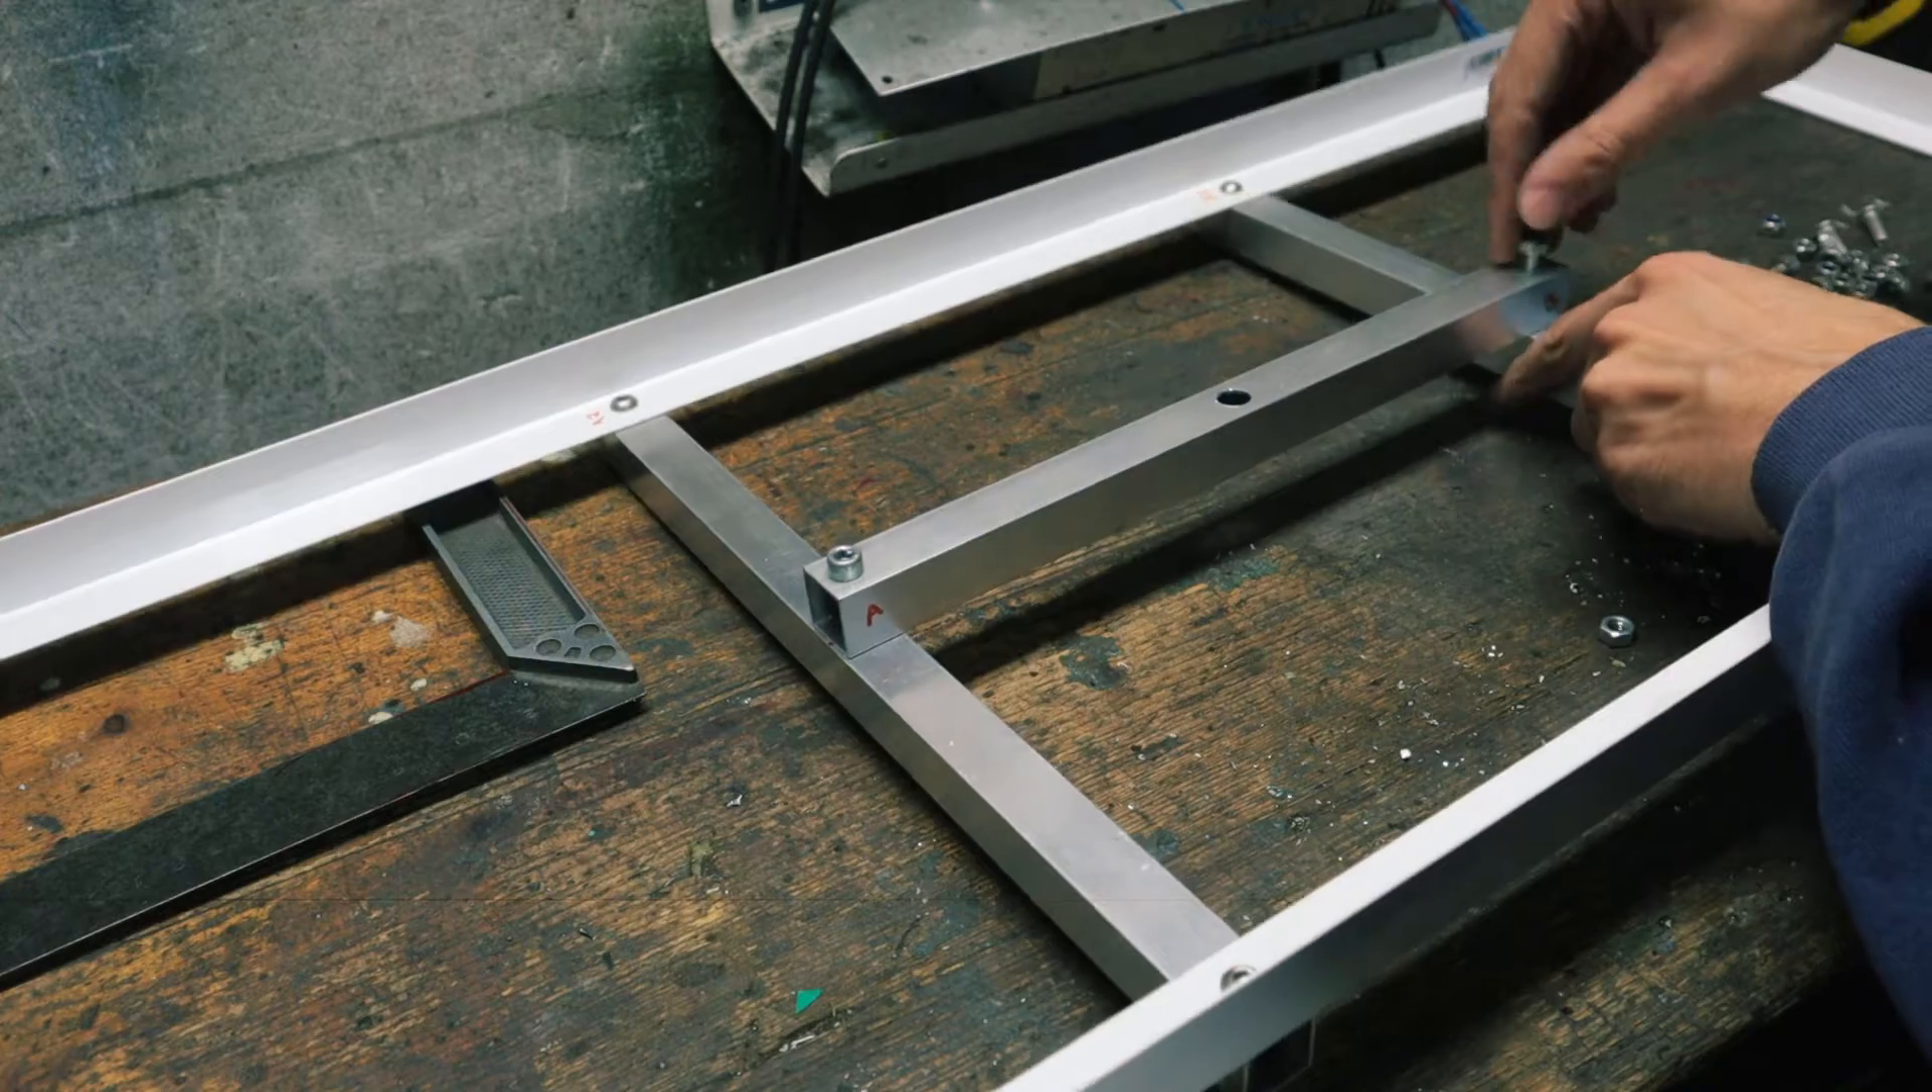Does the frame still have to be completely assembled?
Yes.